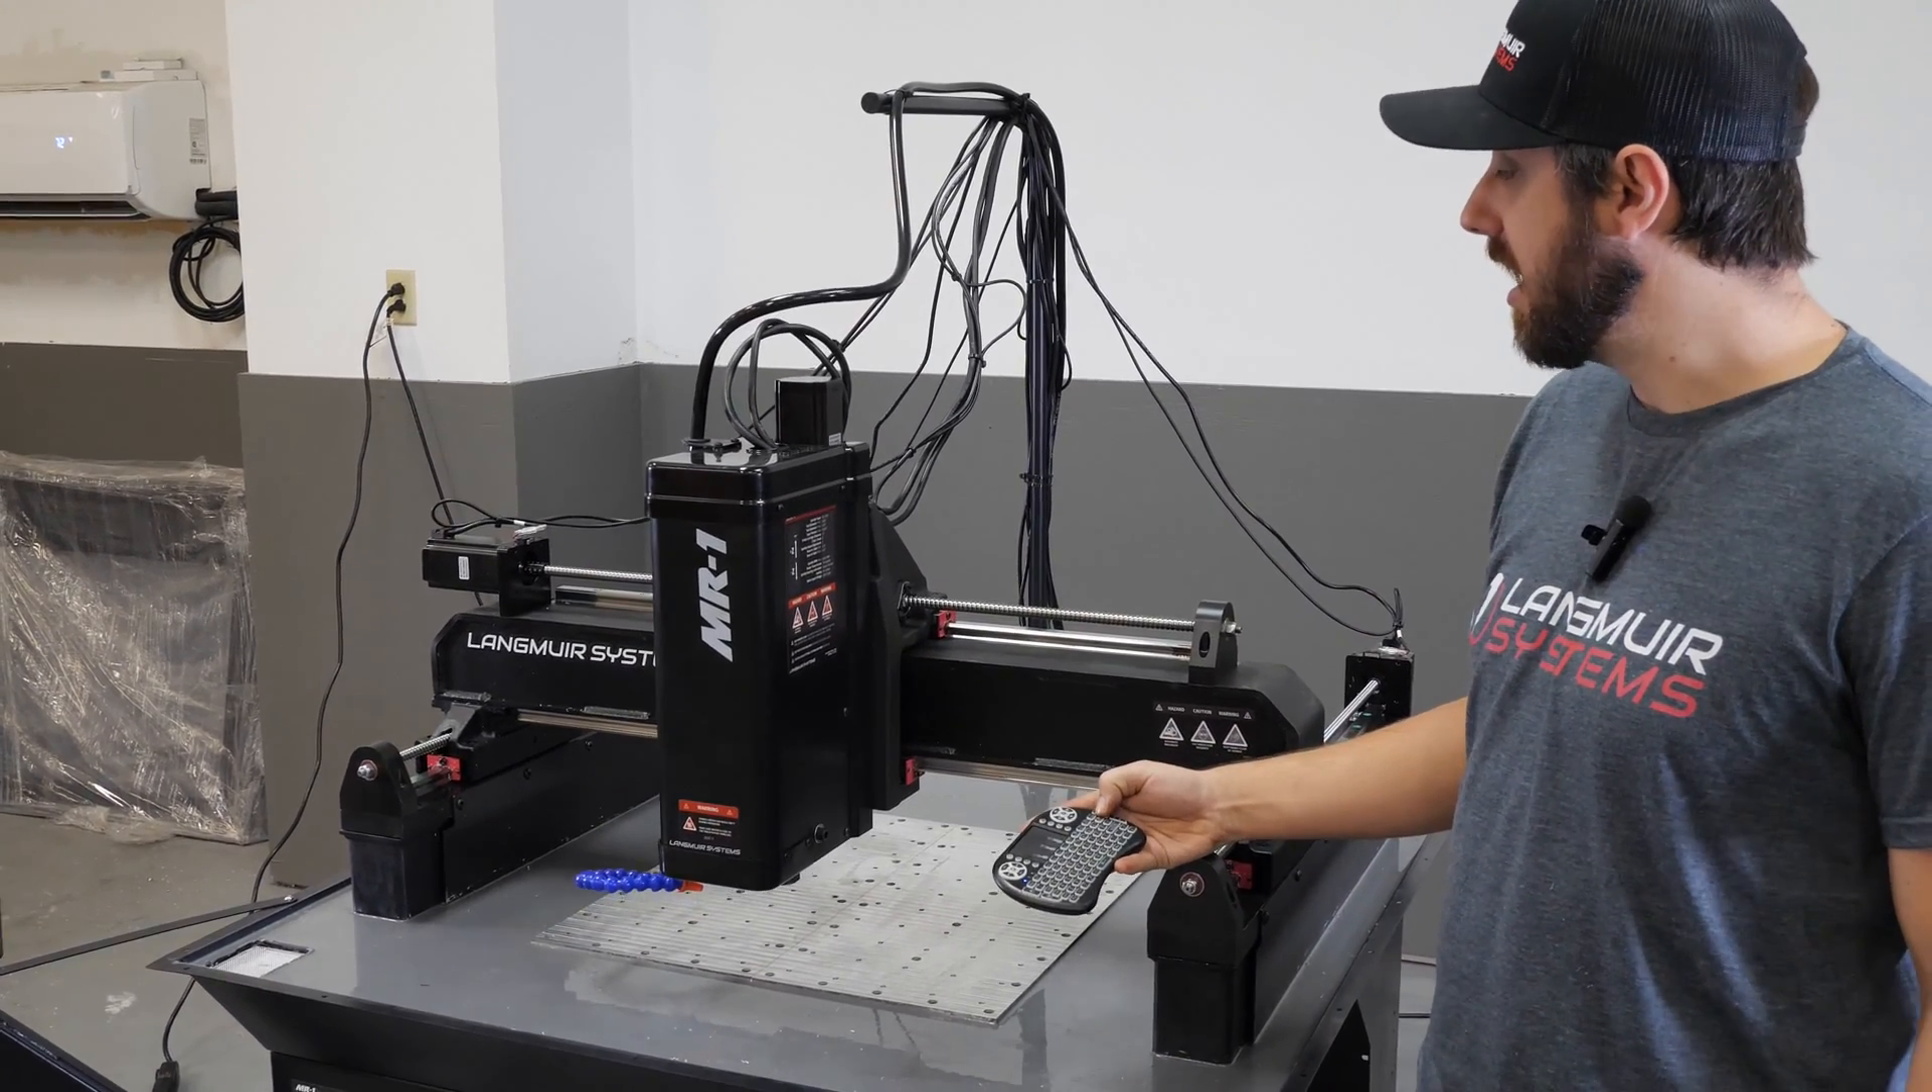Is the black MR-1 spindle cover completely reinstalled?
Yes.